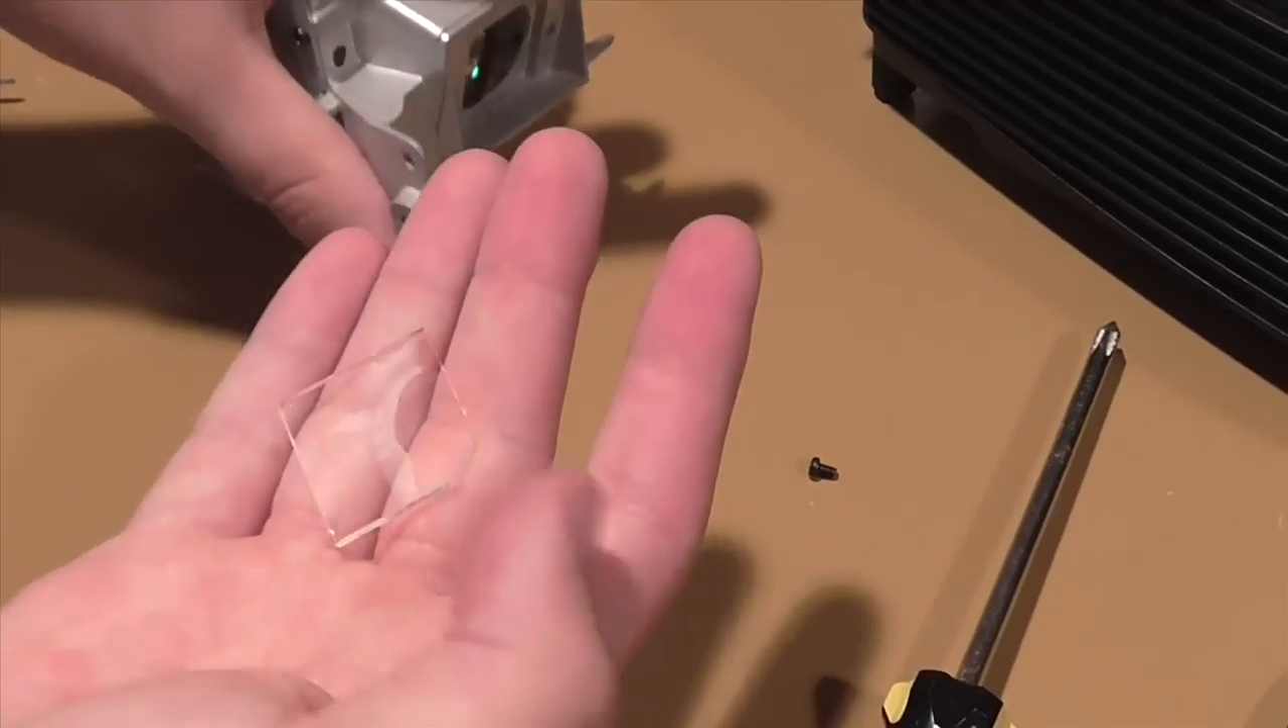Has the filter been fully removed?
Yes.